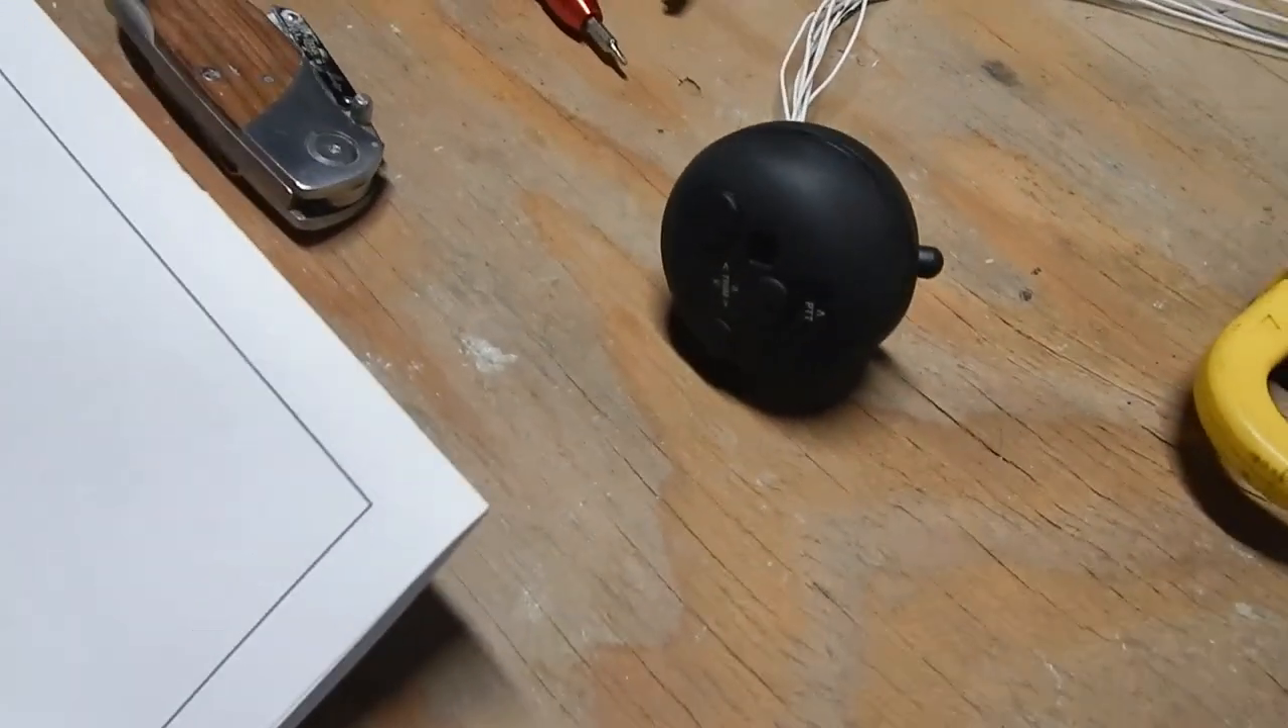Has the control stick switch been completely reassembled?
Yes.